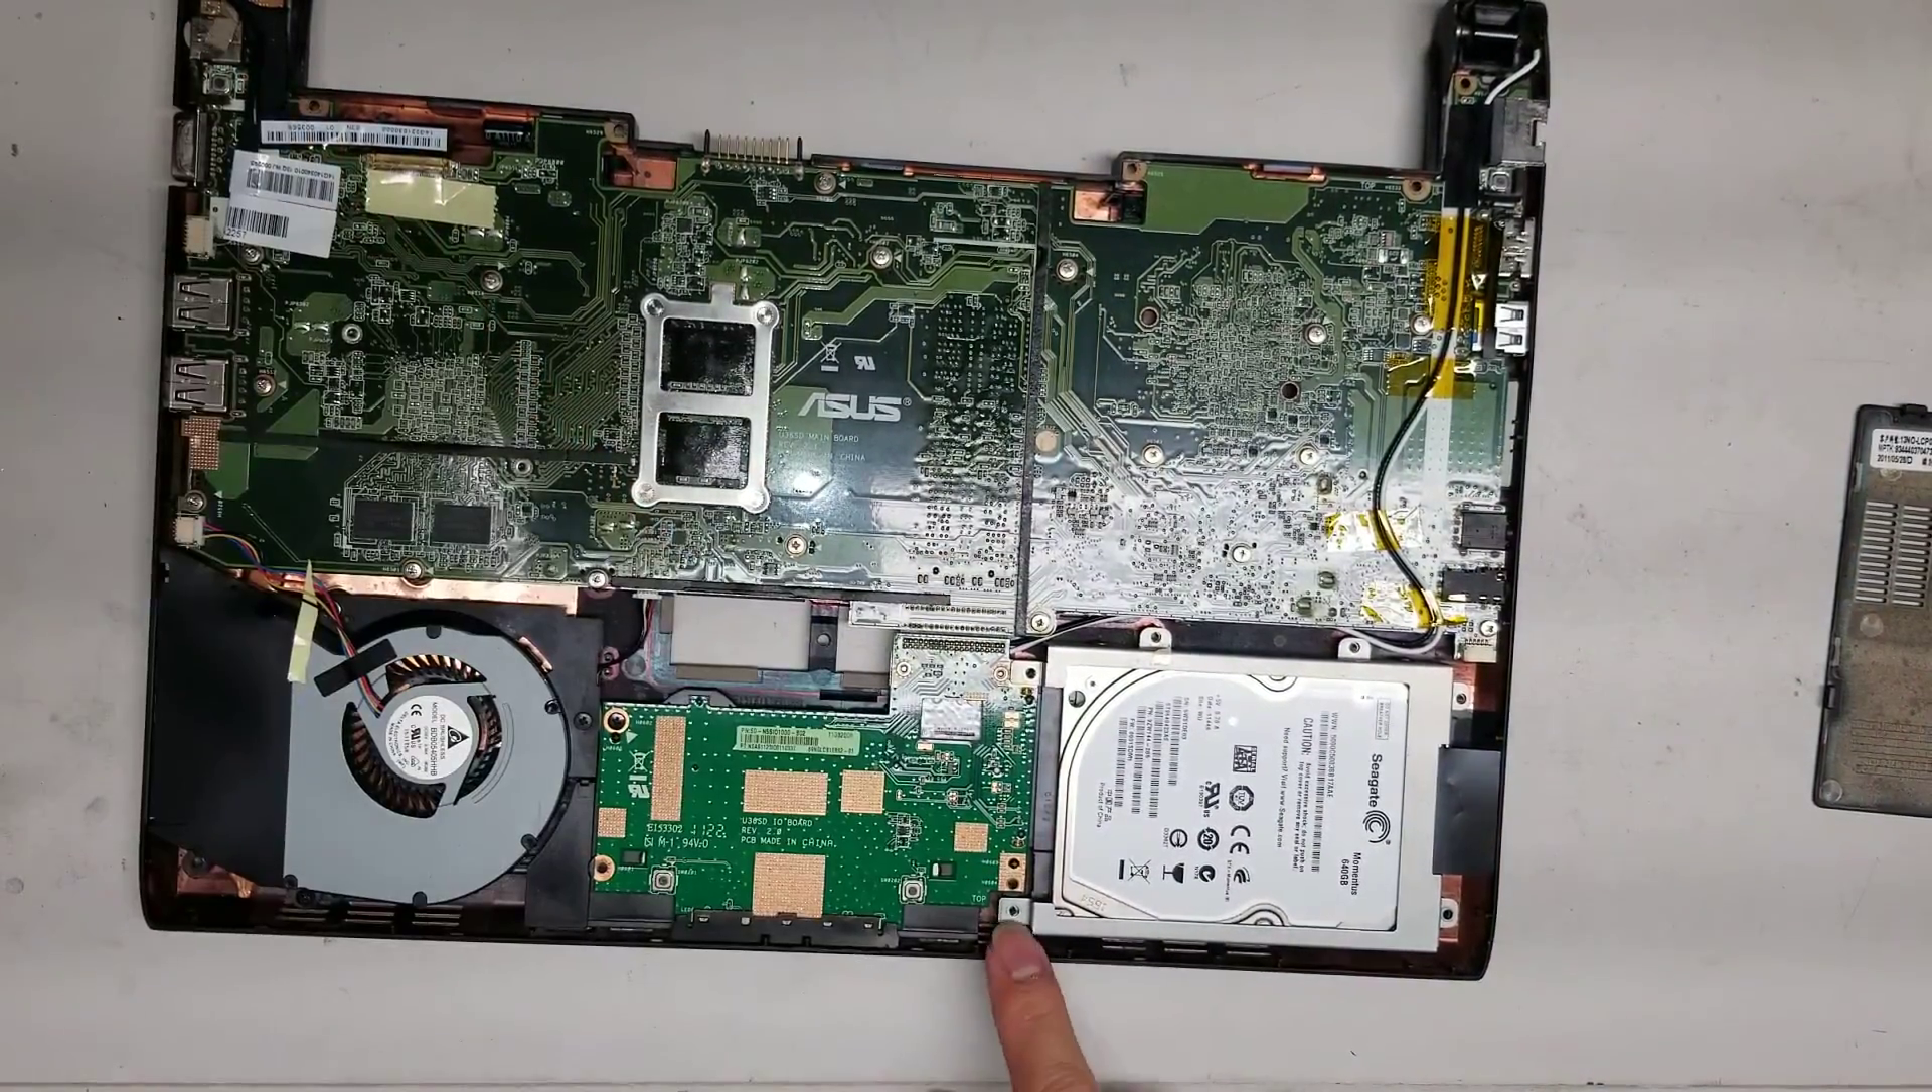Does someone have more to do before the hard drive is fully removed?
Yes.